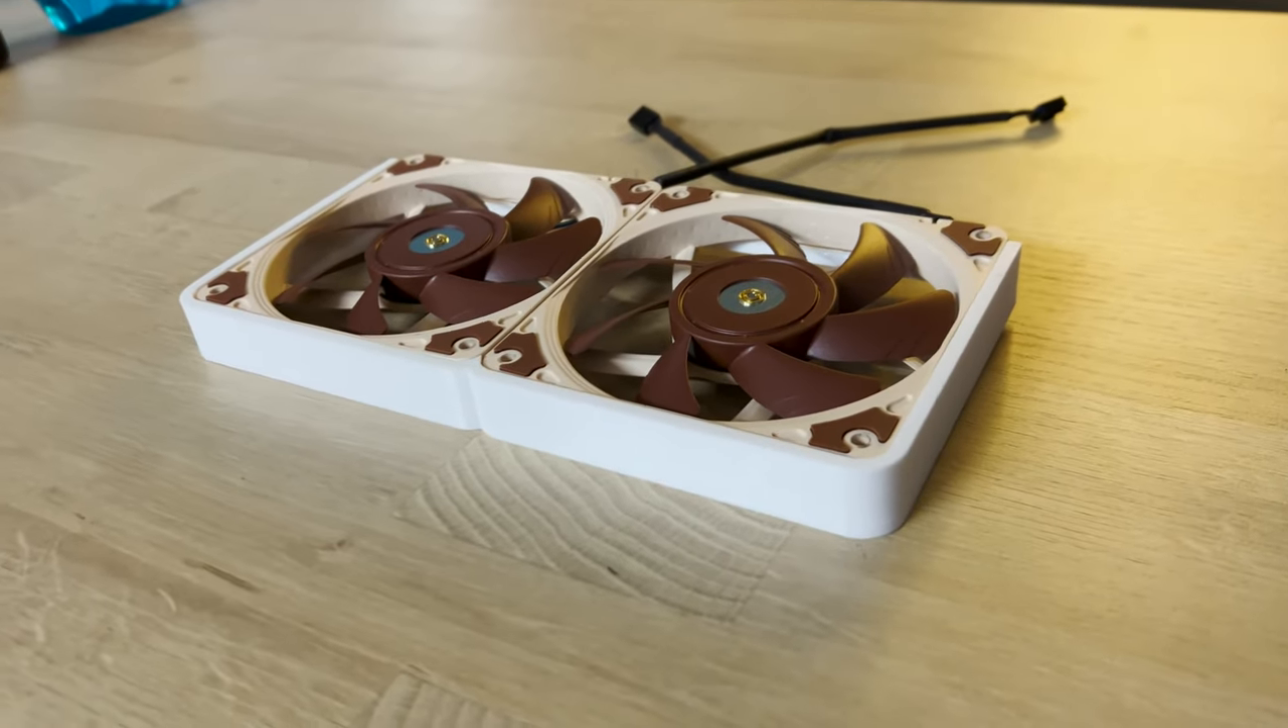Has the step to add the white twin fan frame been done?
Yes.